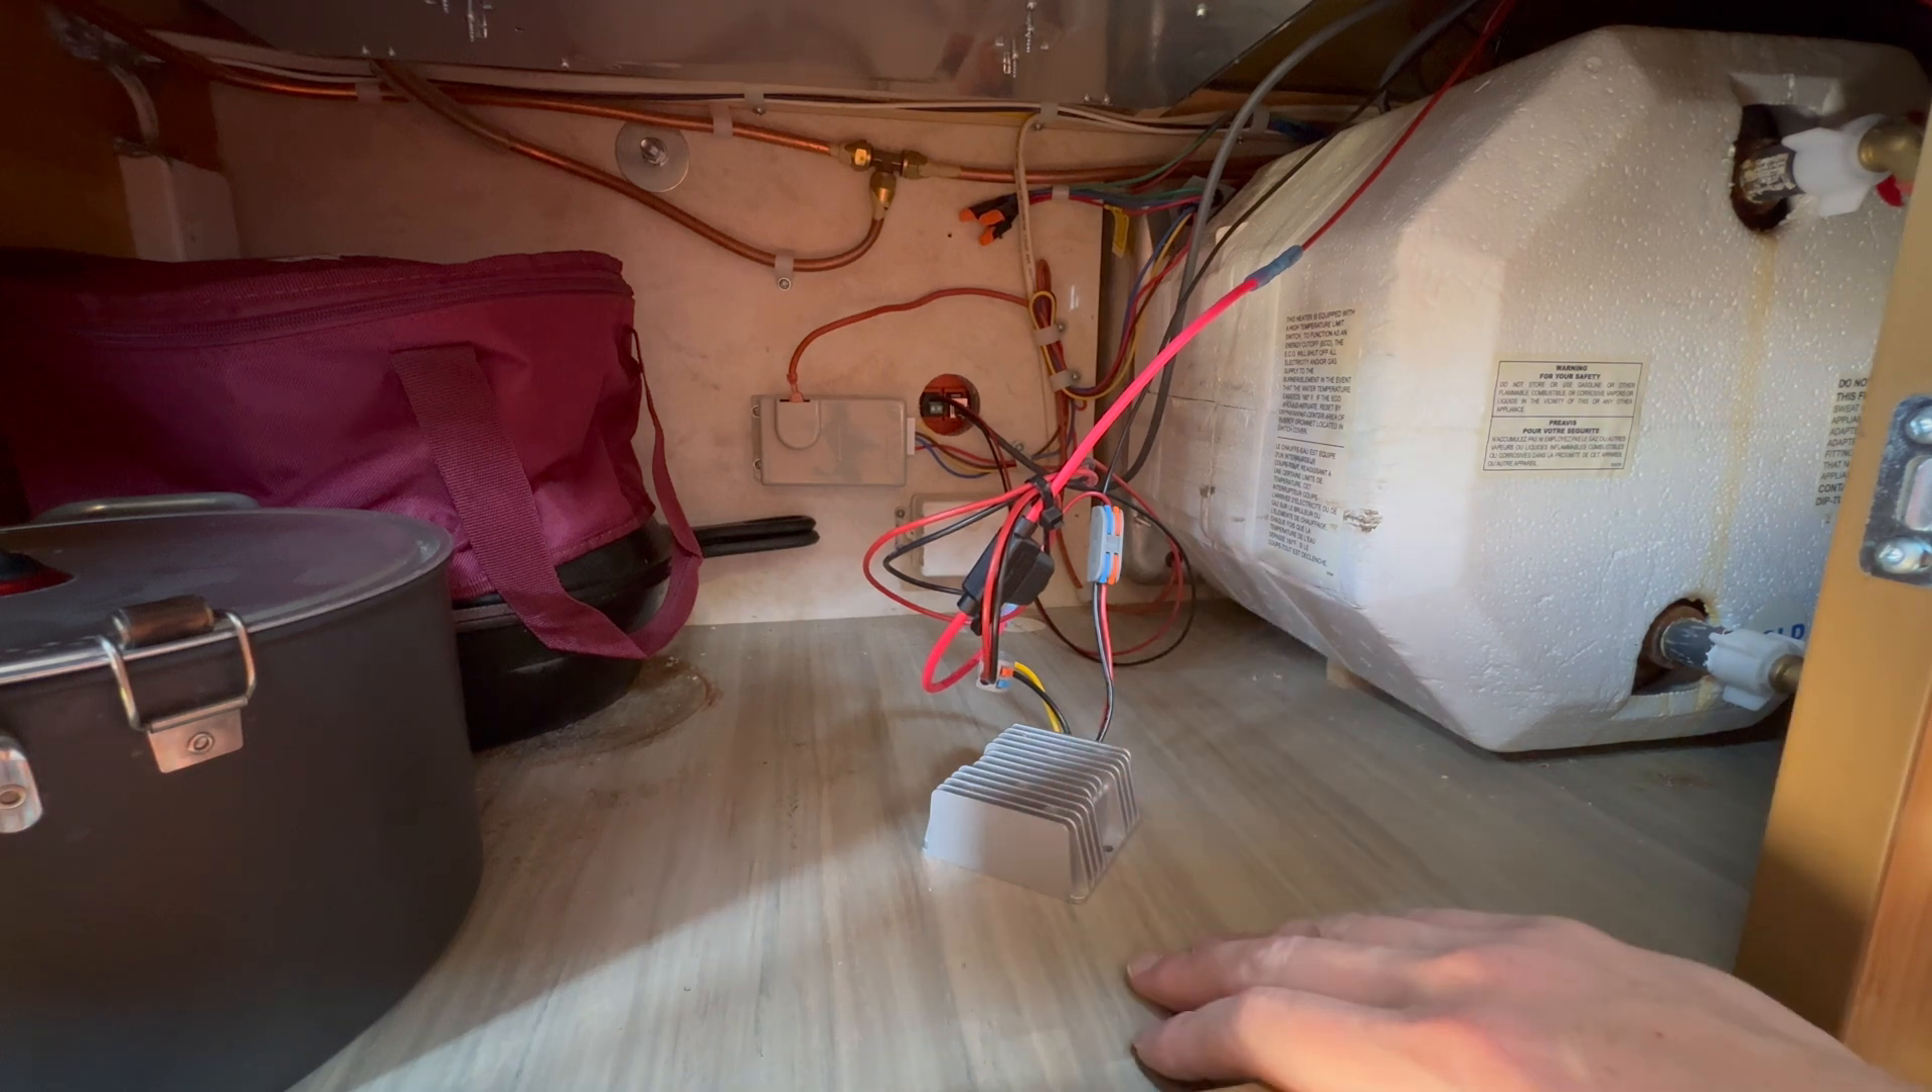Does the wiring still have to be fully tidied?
Yes.